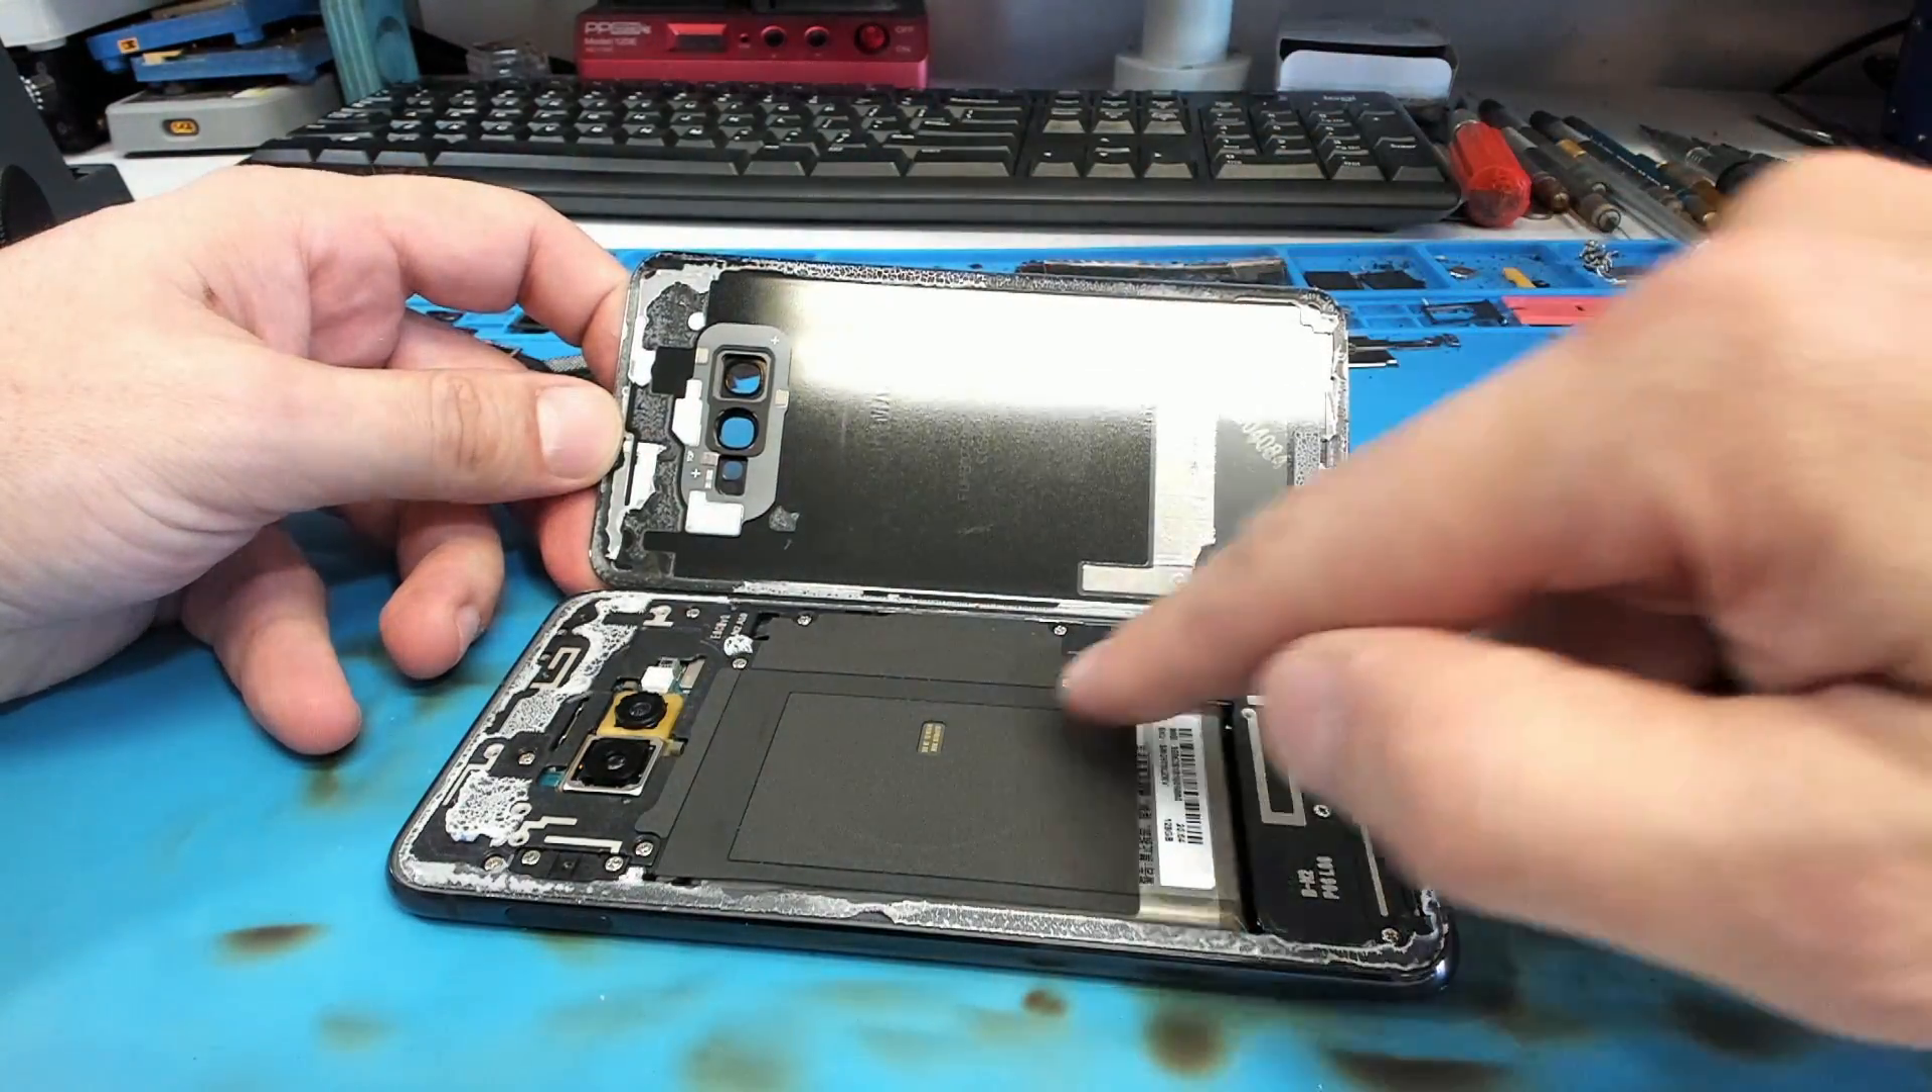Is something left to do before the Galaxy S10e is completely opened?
No.